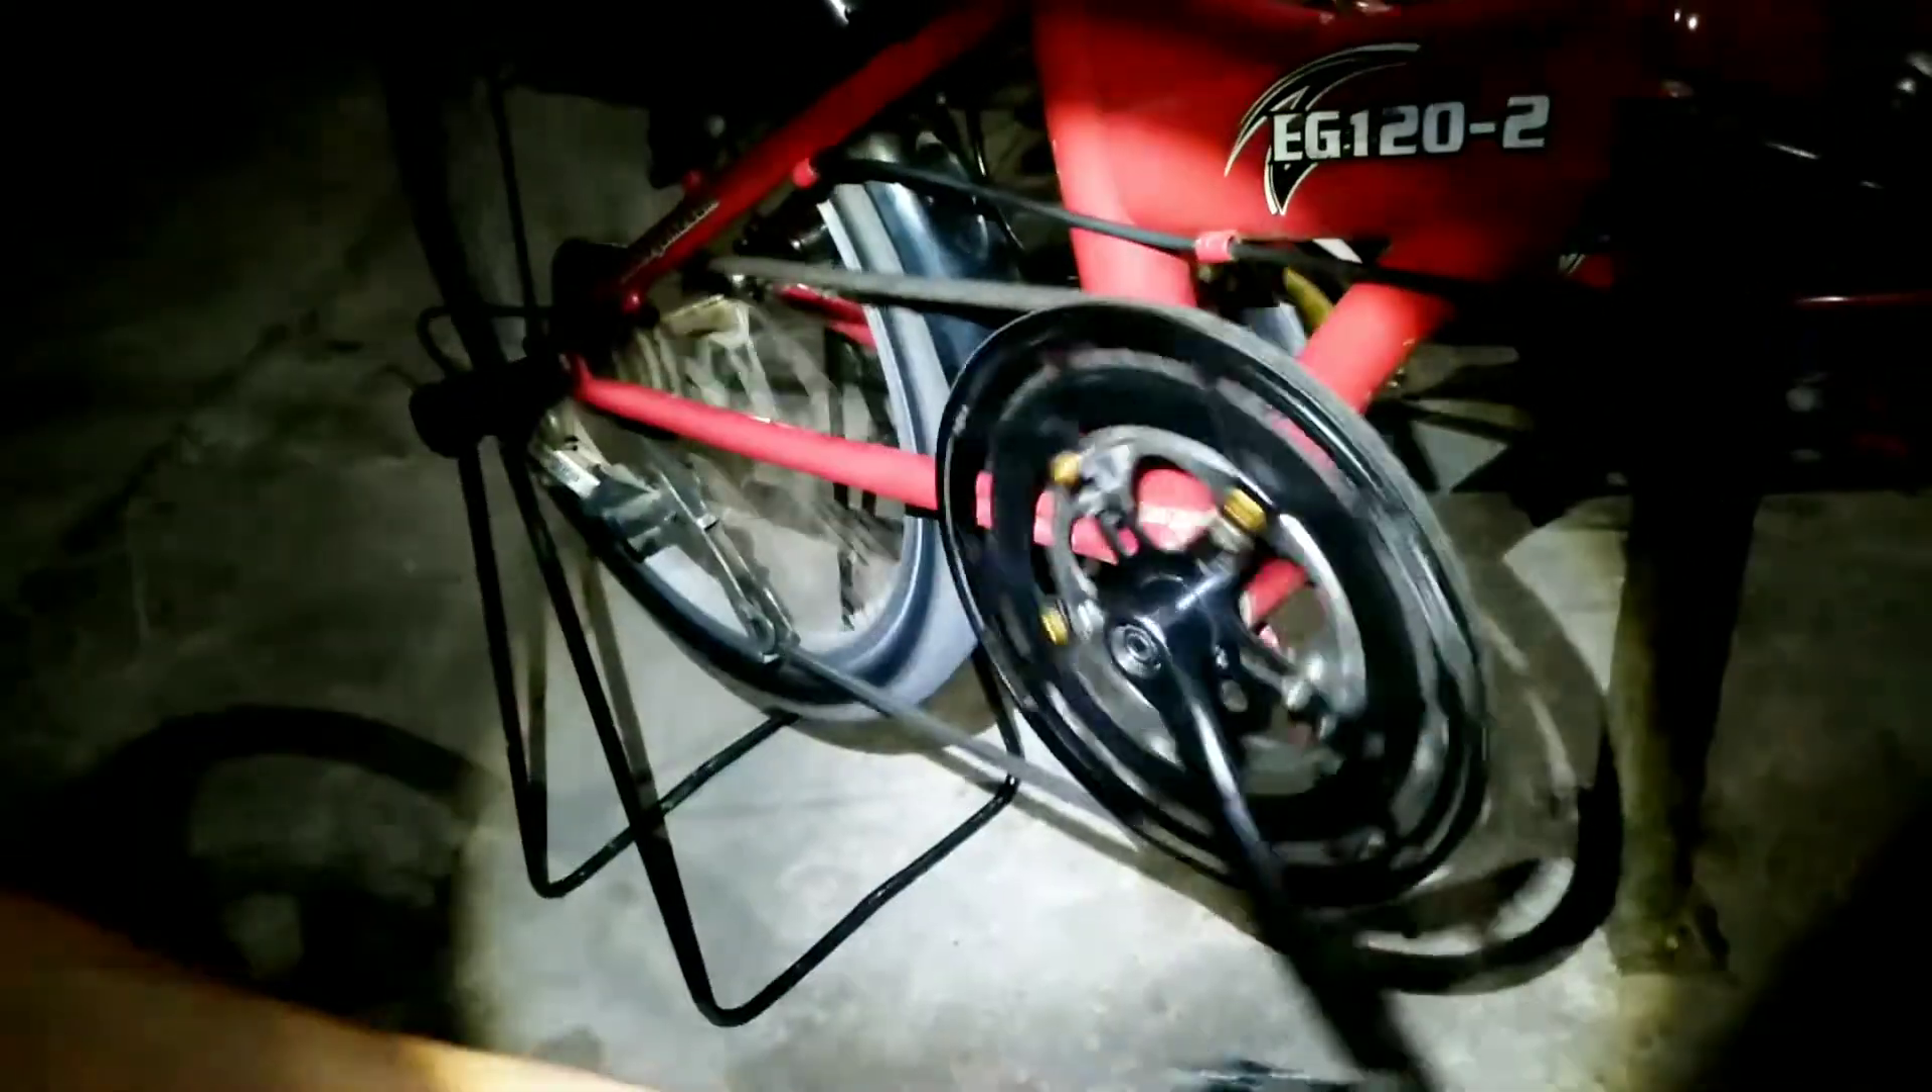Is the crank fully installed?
Yes.